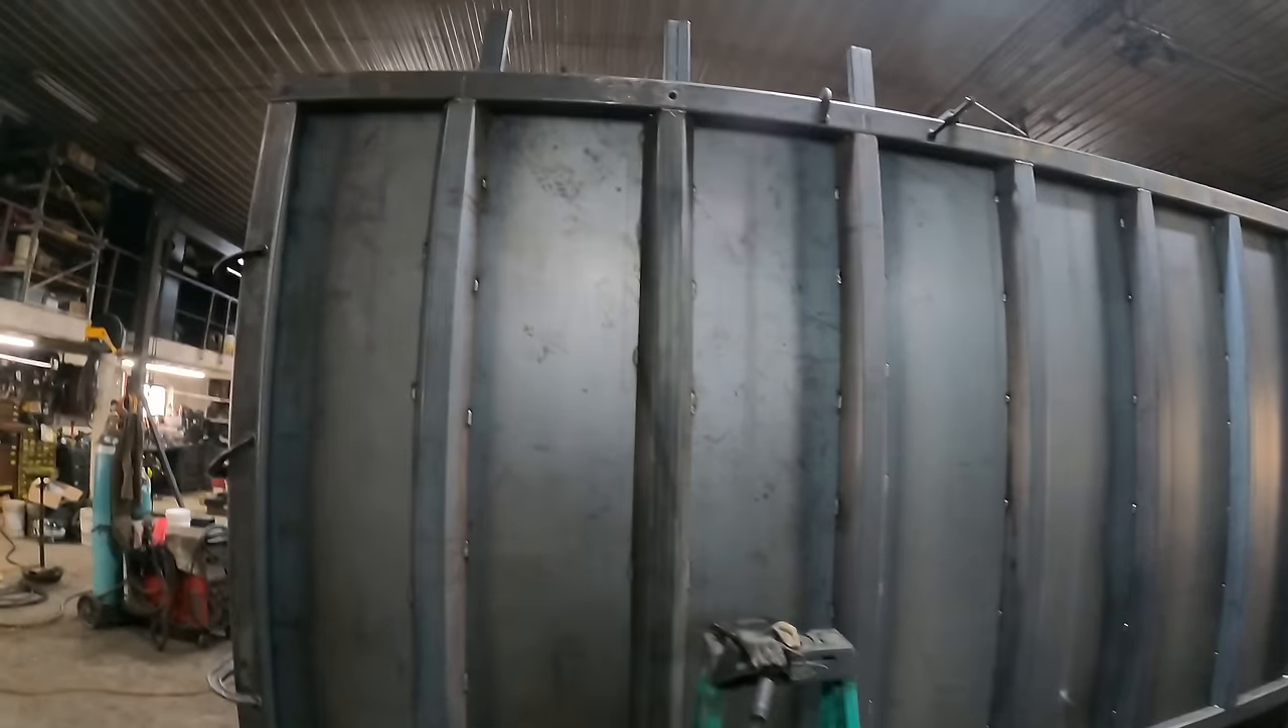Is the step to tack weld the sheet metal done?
Yes.